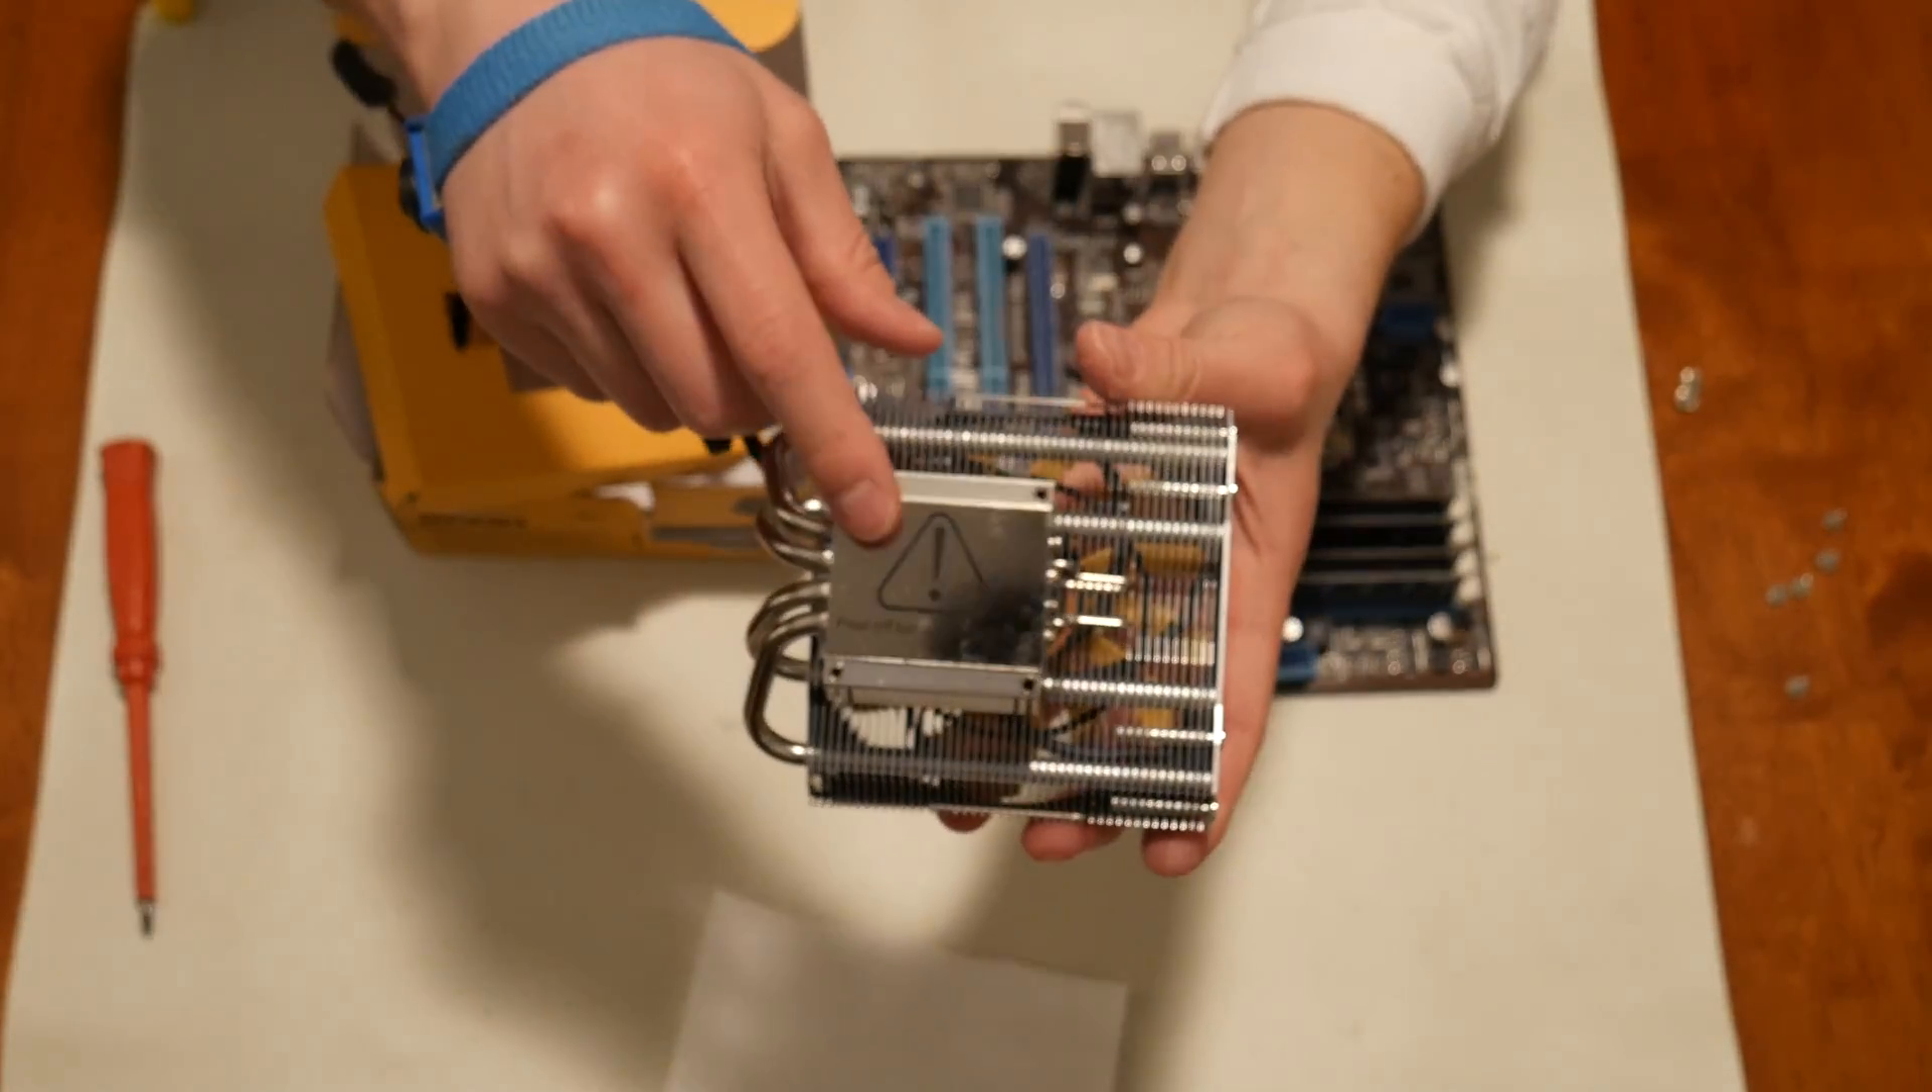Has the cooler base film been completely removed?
No.